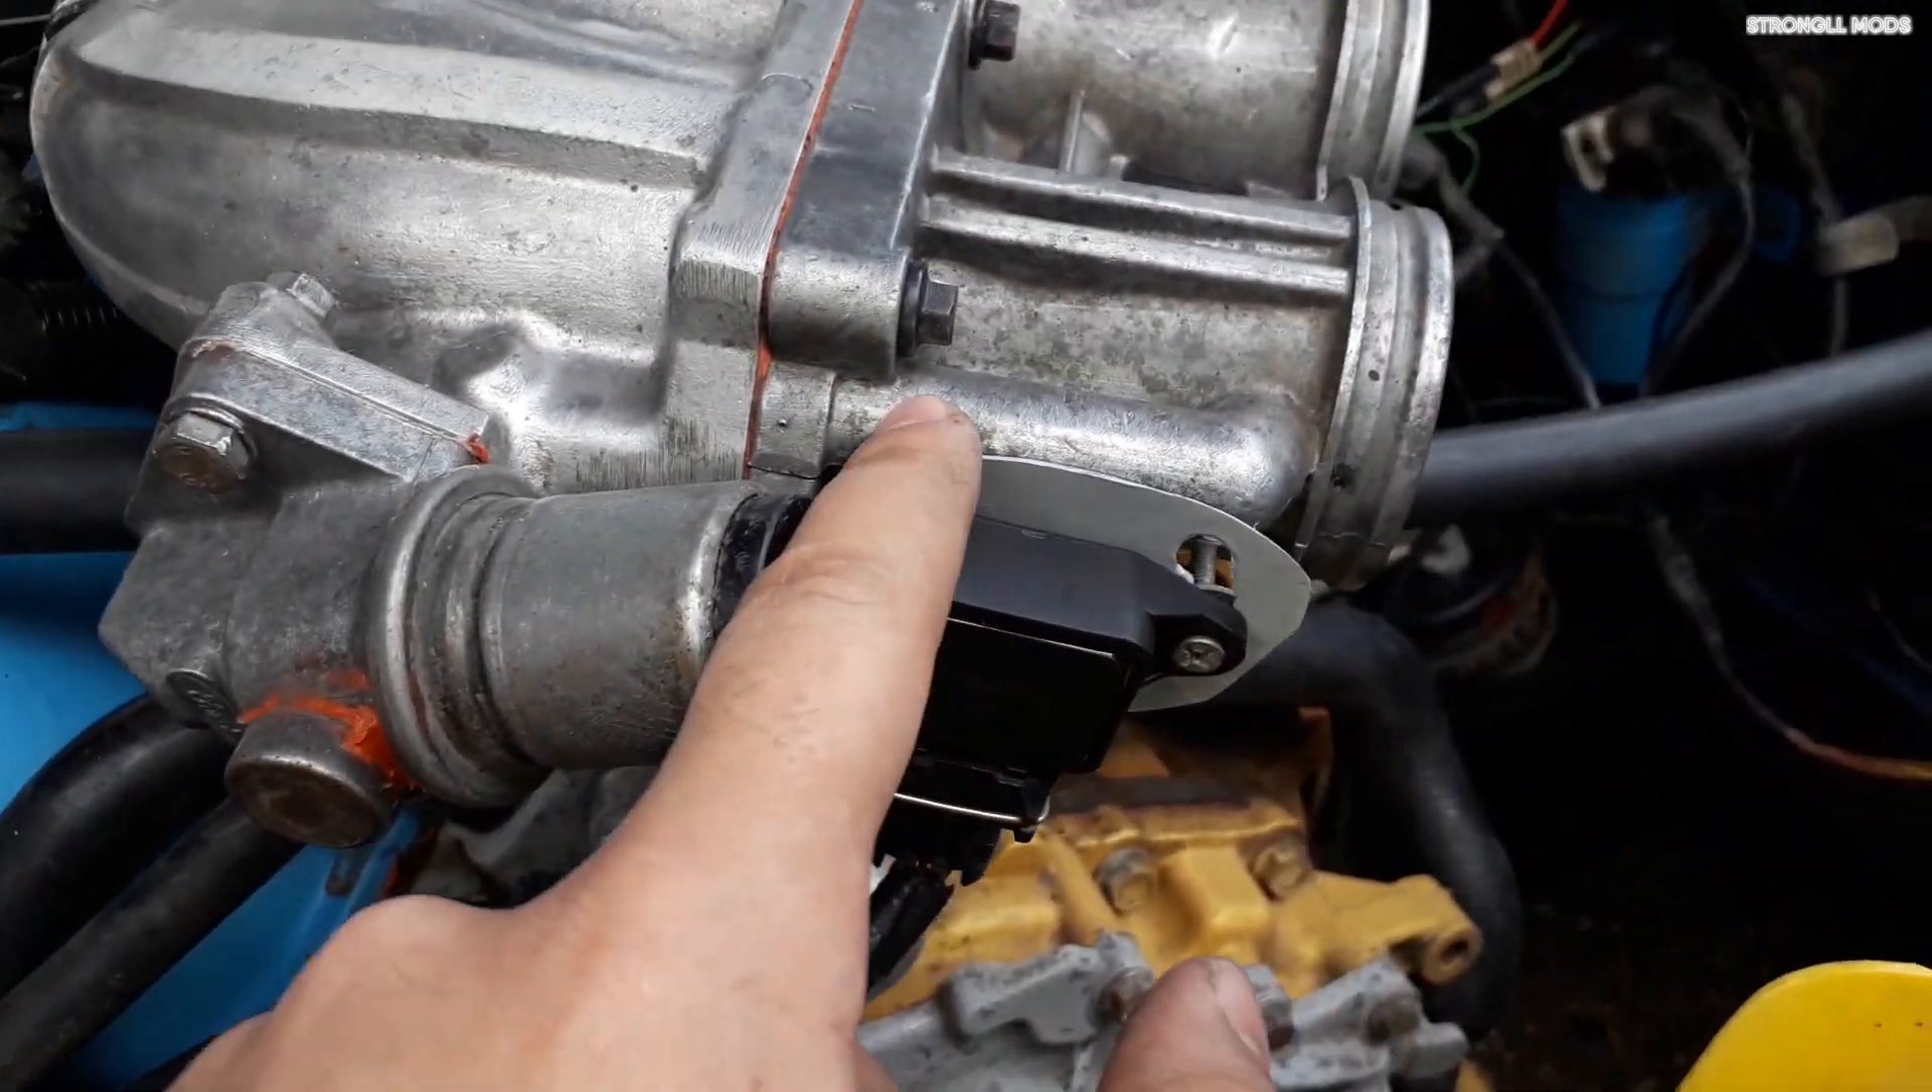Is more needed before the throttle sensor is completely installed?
No.